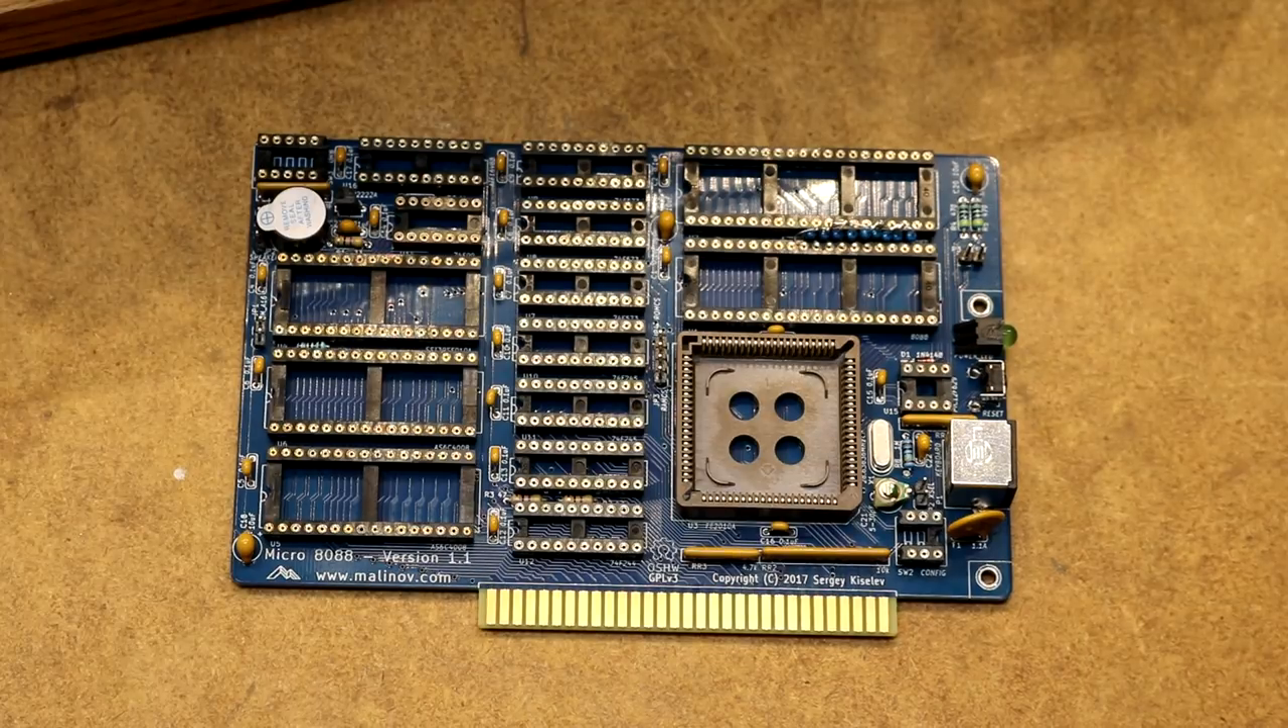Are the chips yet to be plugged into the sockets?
Yes.